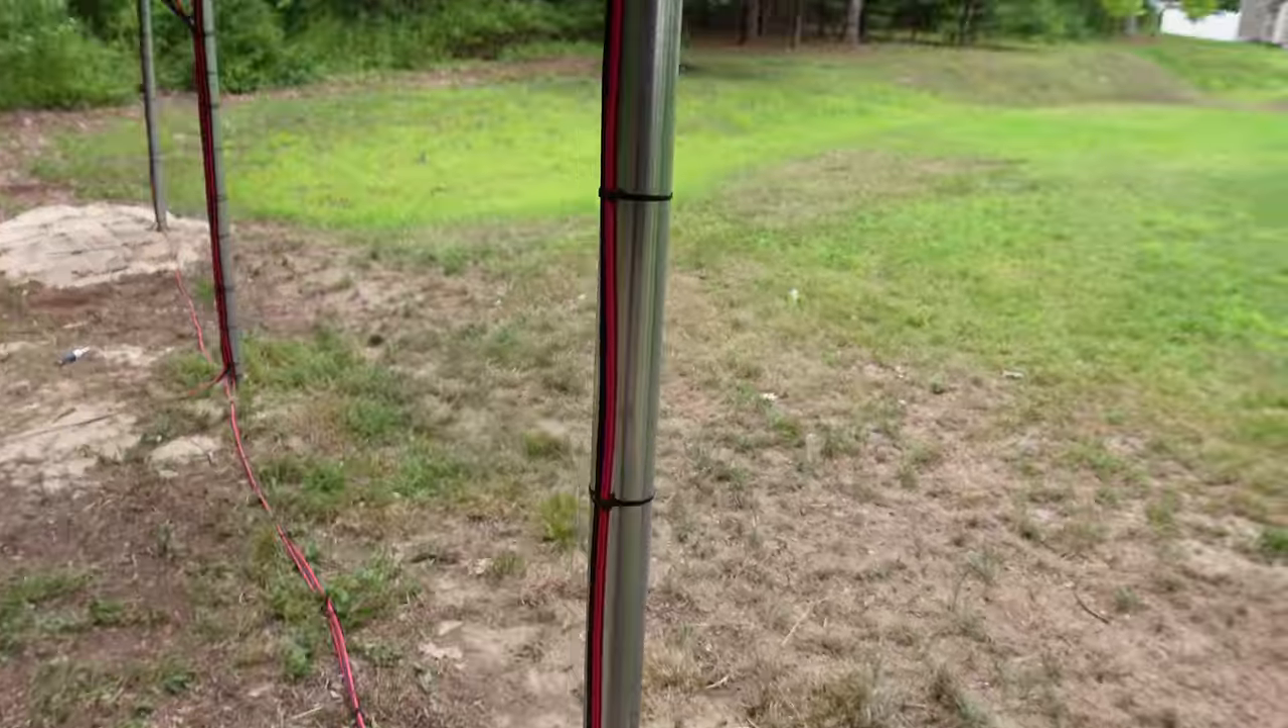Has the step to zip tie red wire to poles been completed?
Yes.